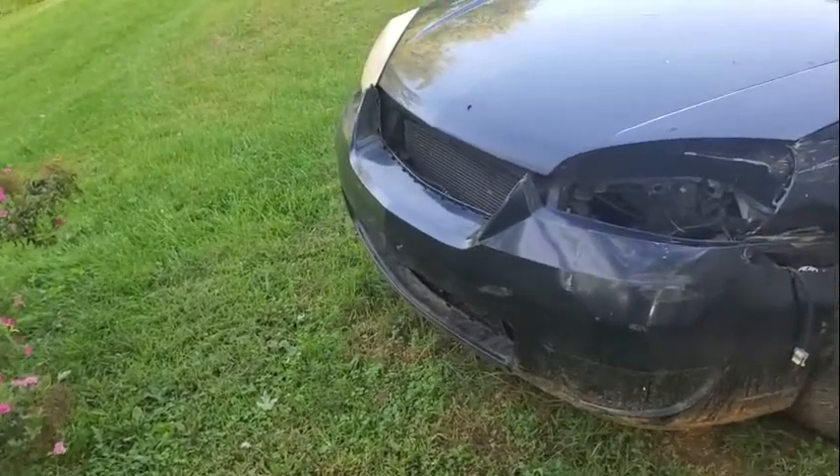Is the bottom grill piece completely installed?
No.